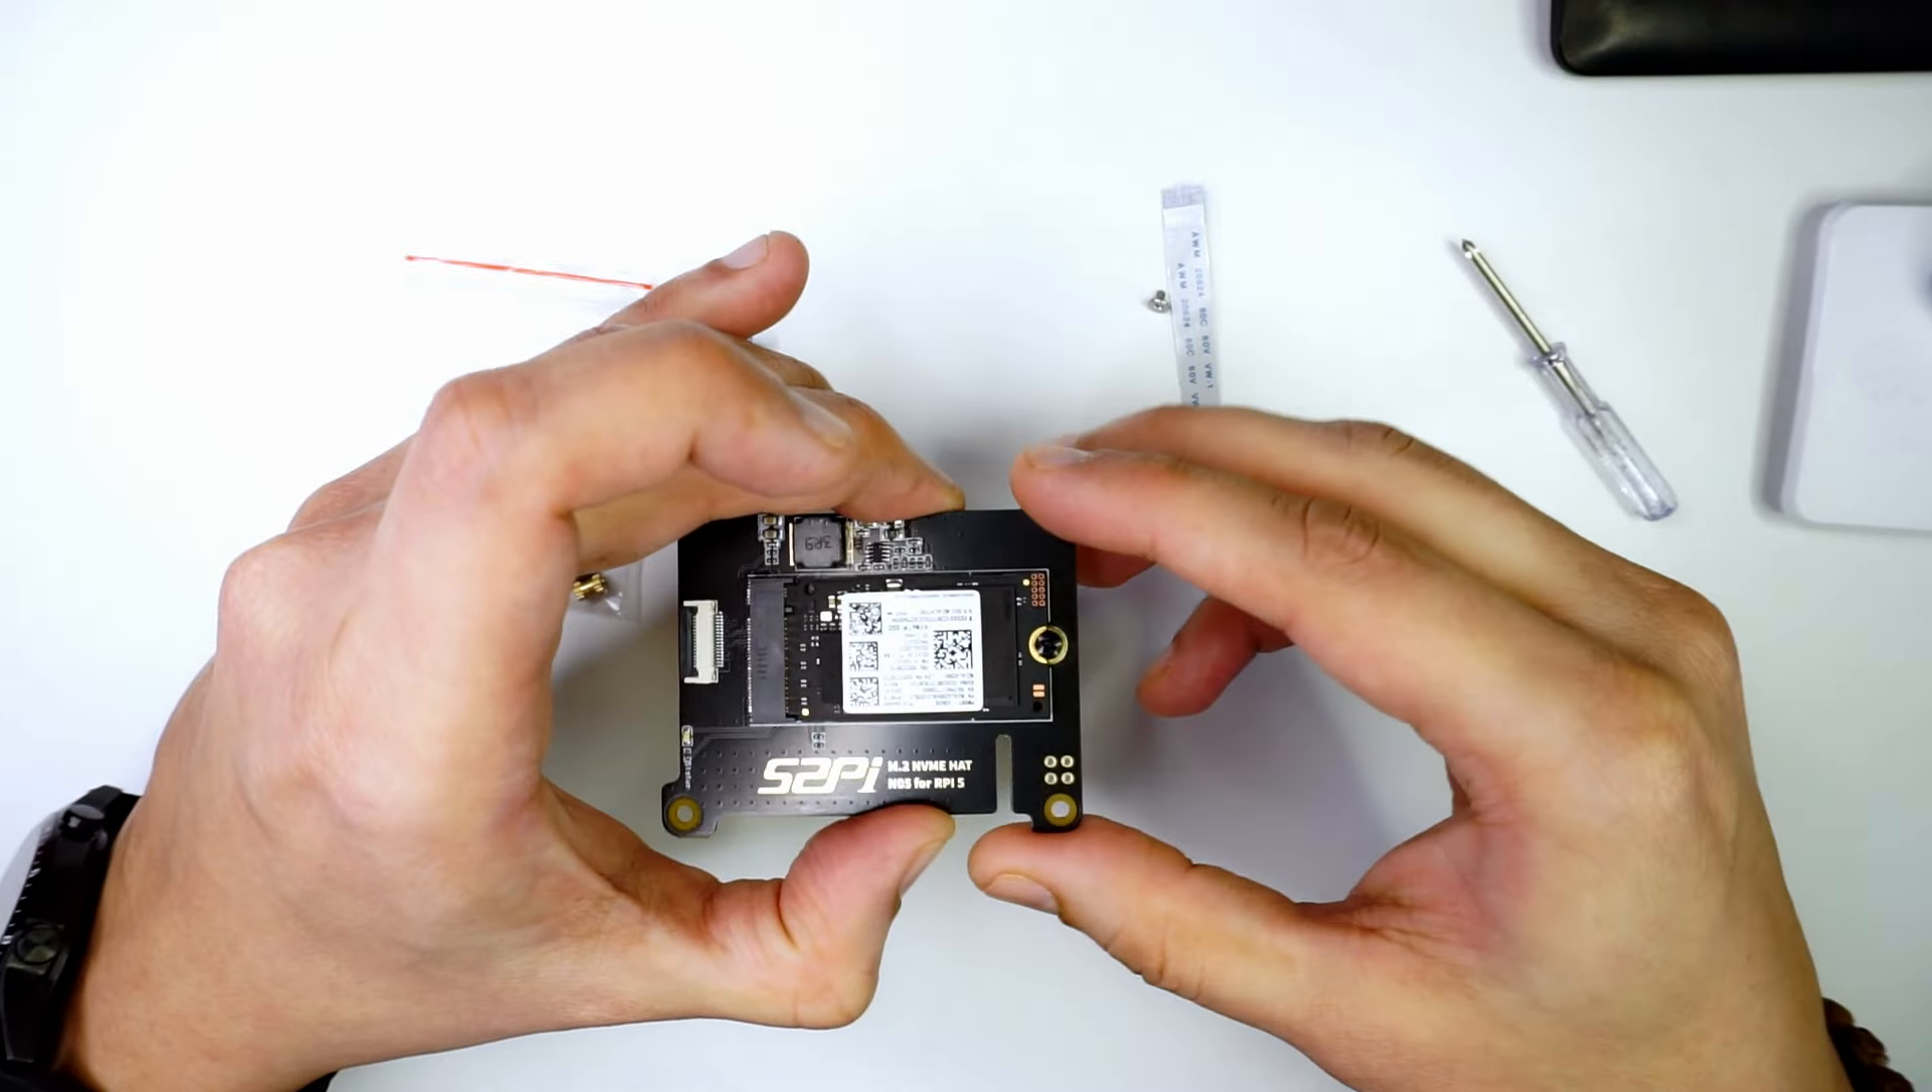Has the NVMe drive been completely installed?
Yes.